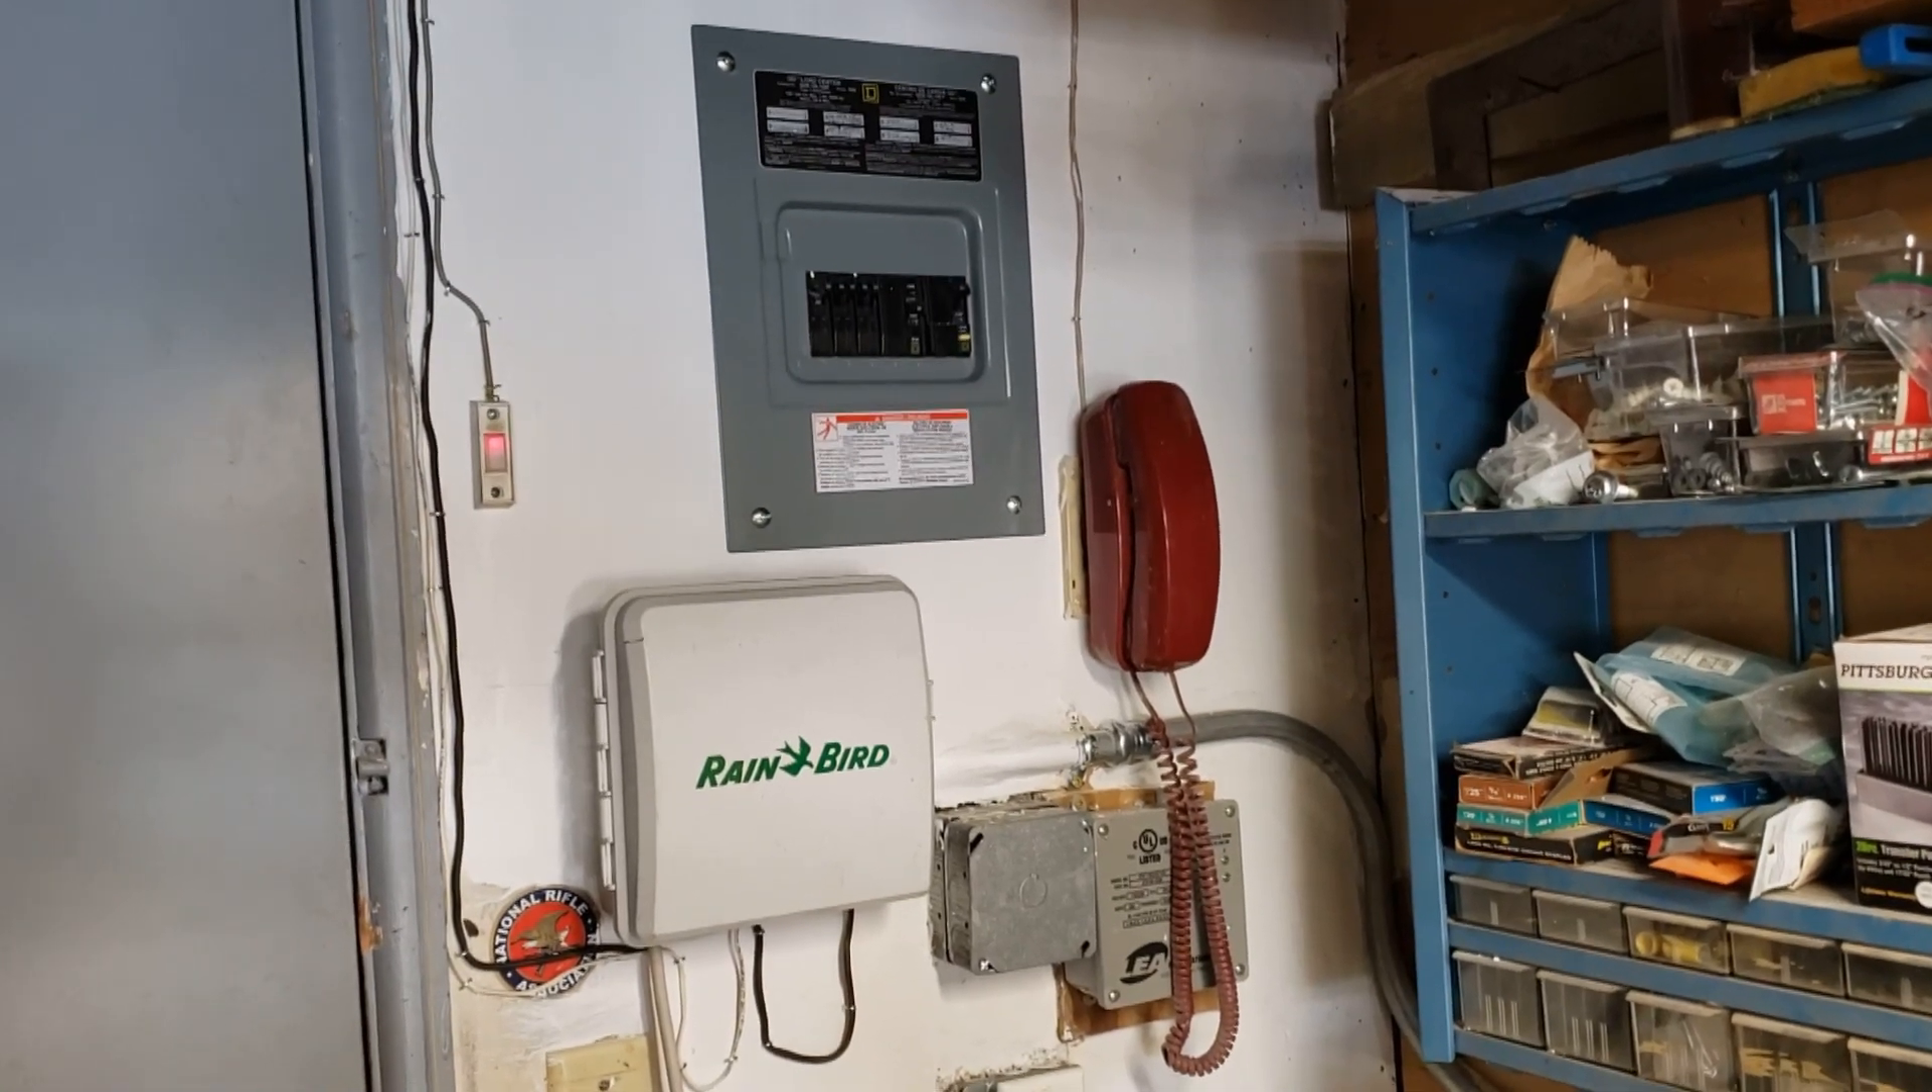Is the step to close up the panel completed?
Yes.